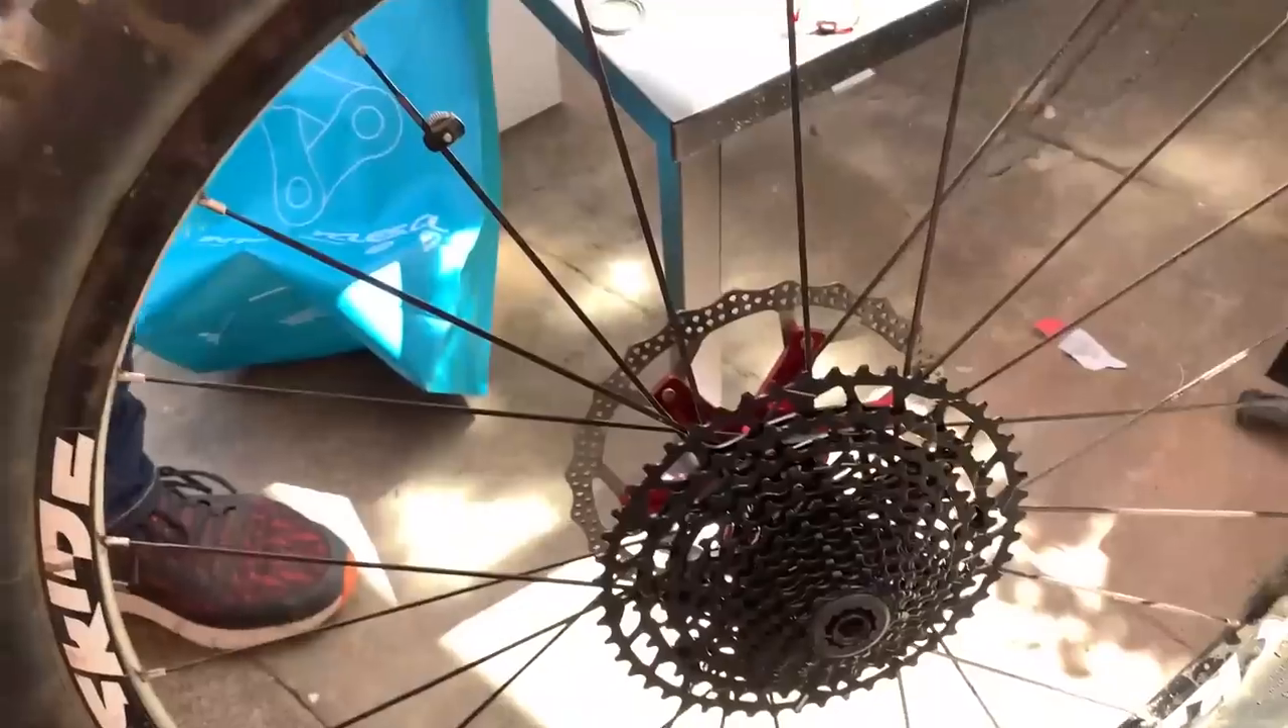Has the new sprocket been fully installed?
Yes.